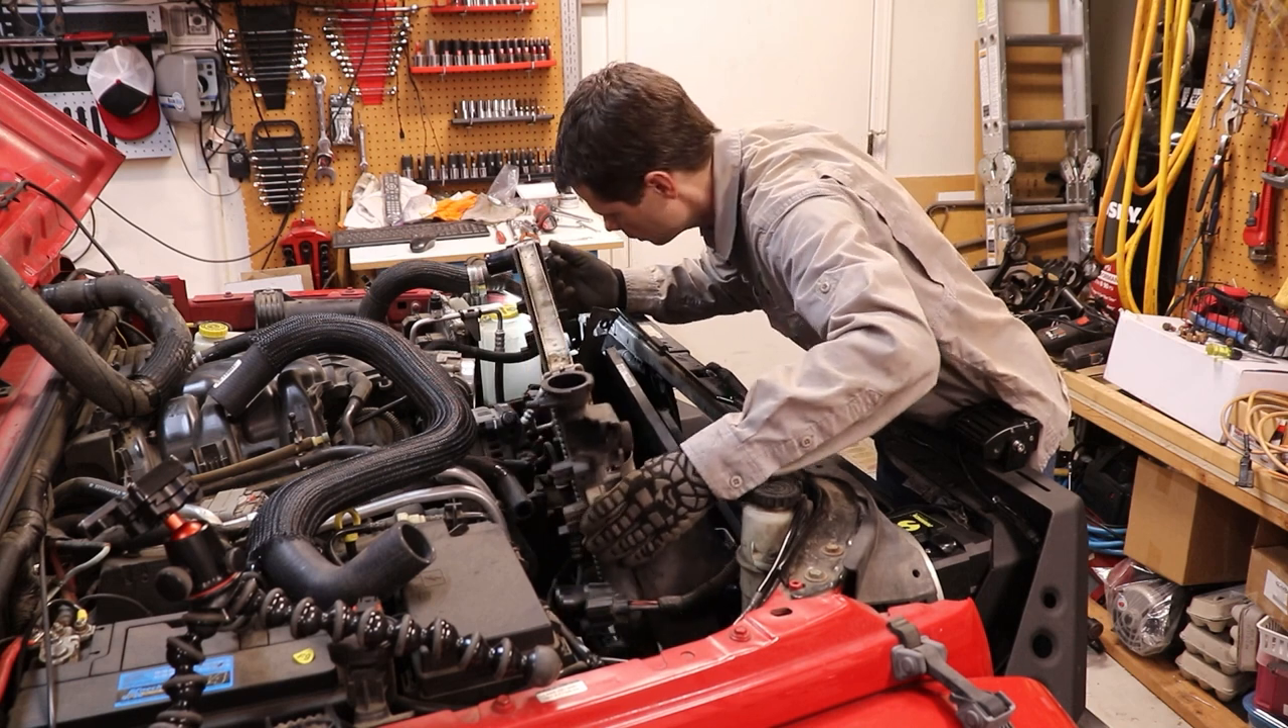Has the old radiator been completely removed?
No.